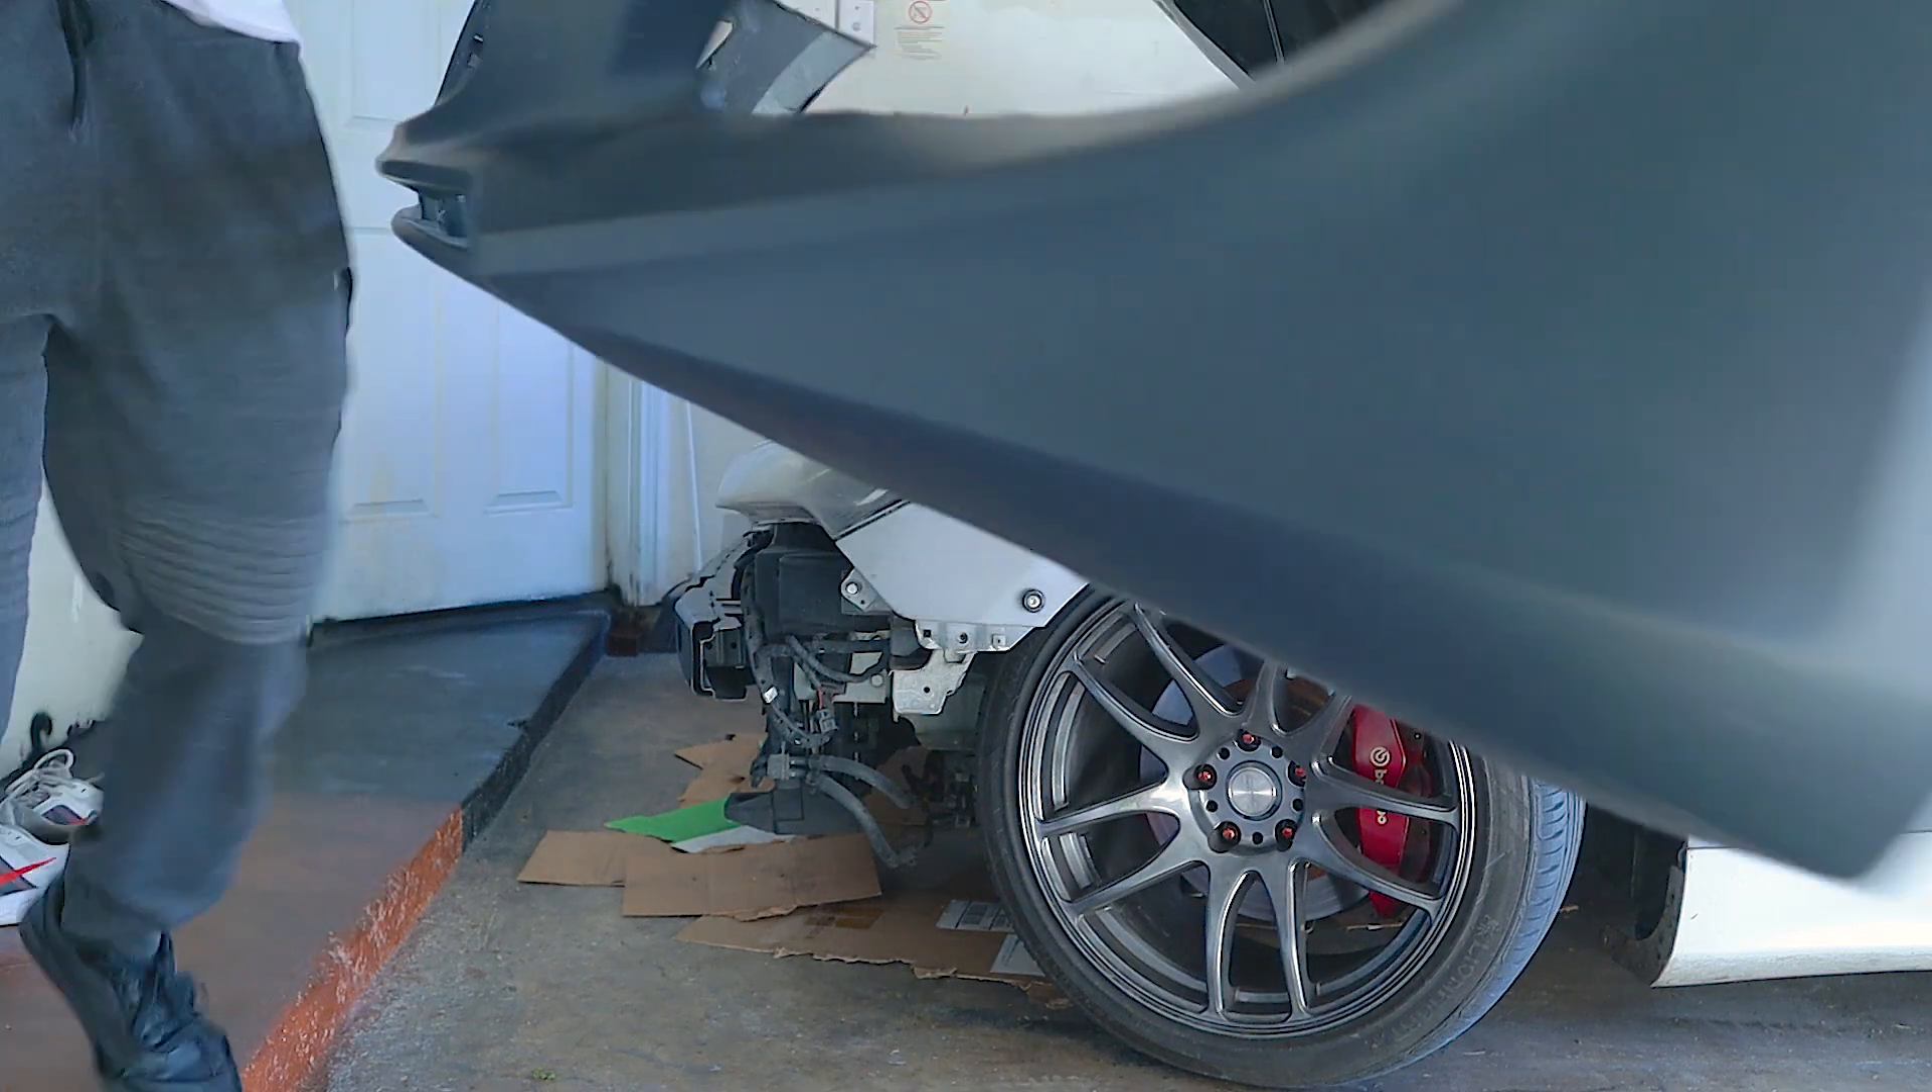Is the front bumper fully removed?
Yes.